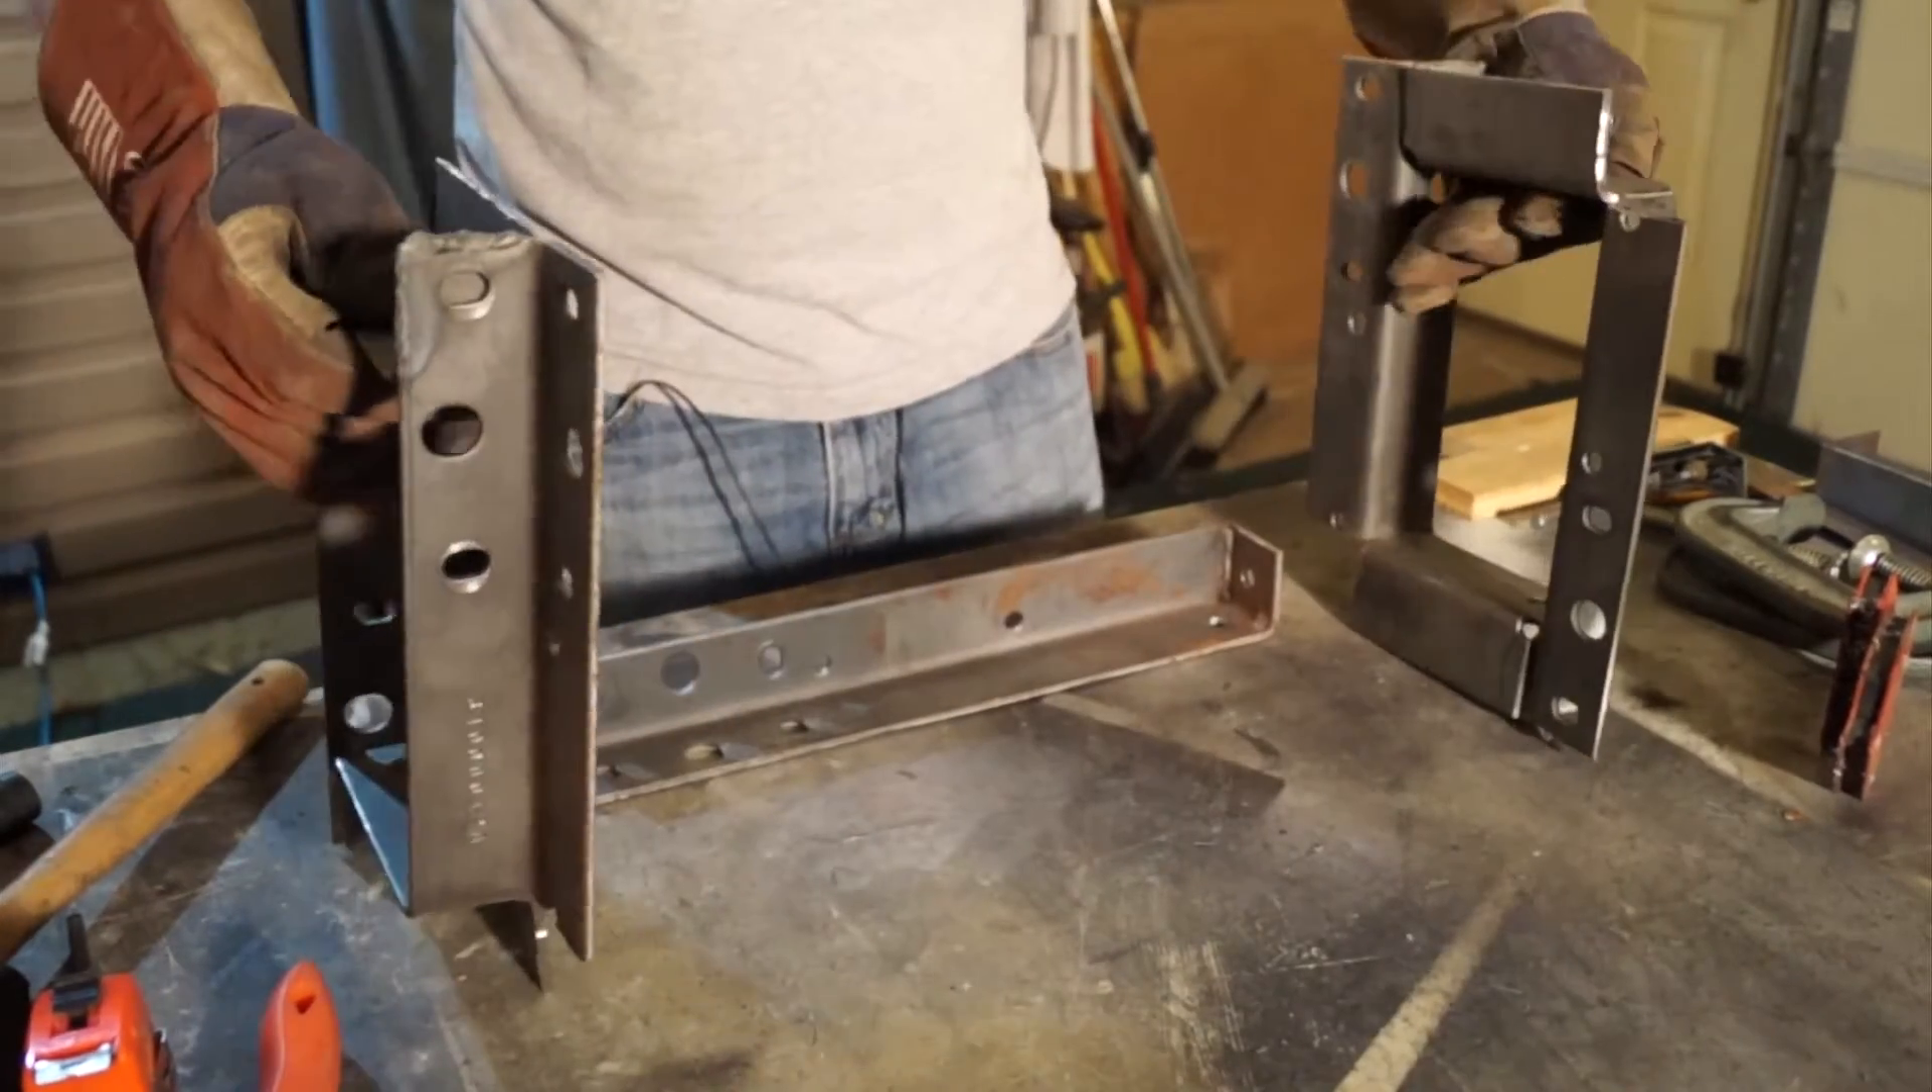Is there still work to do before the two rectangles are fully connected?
Yes.